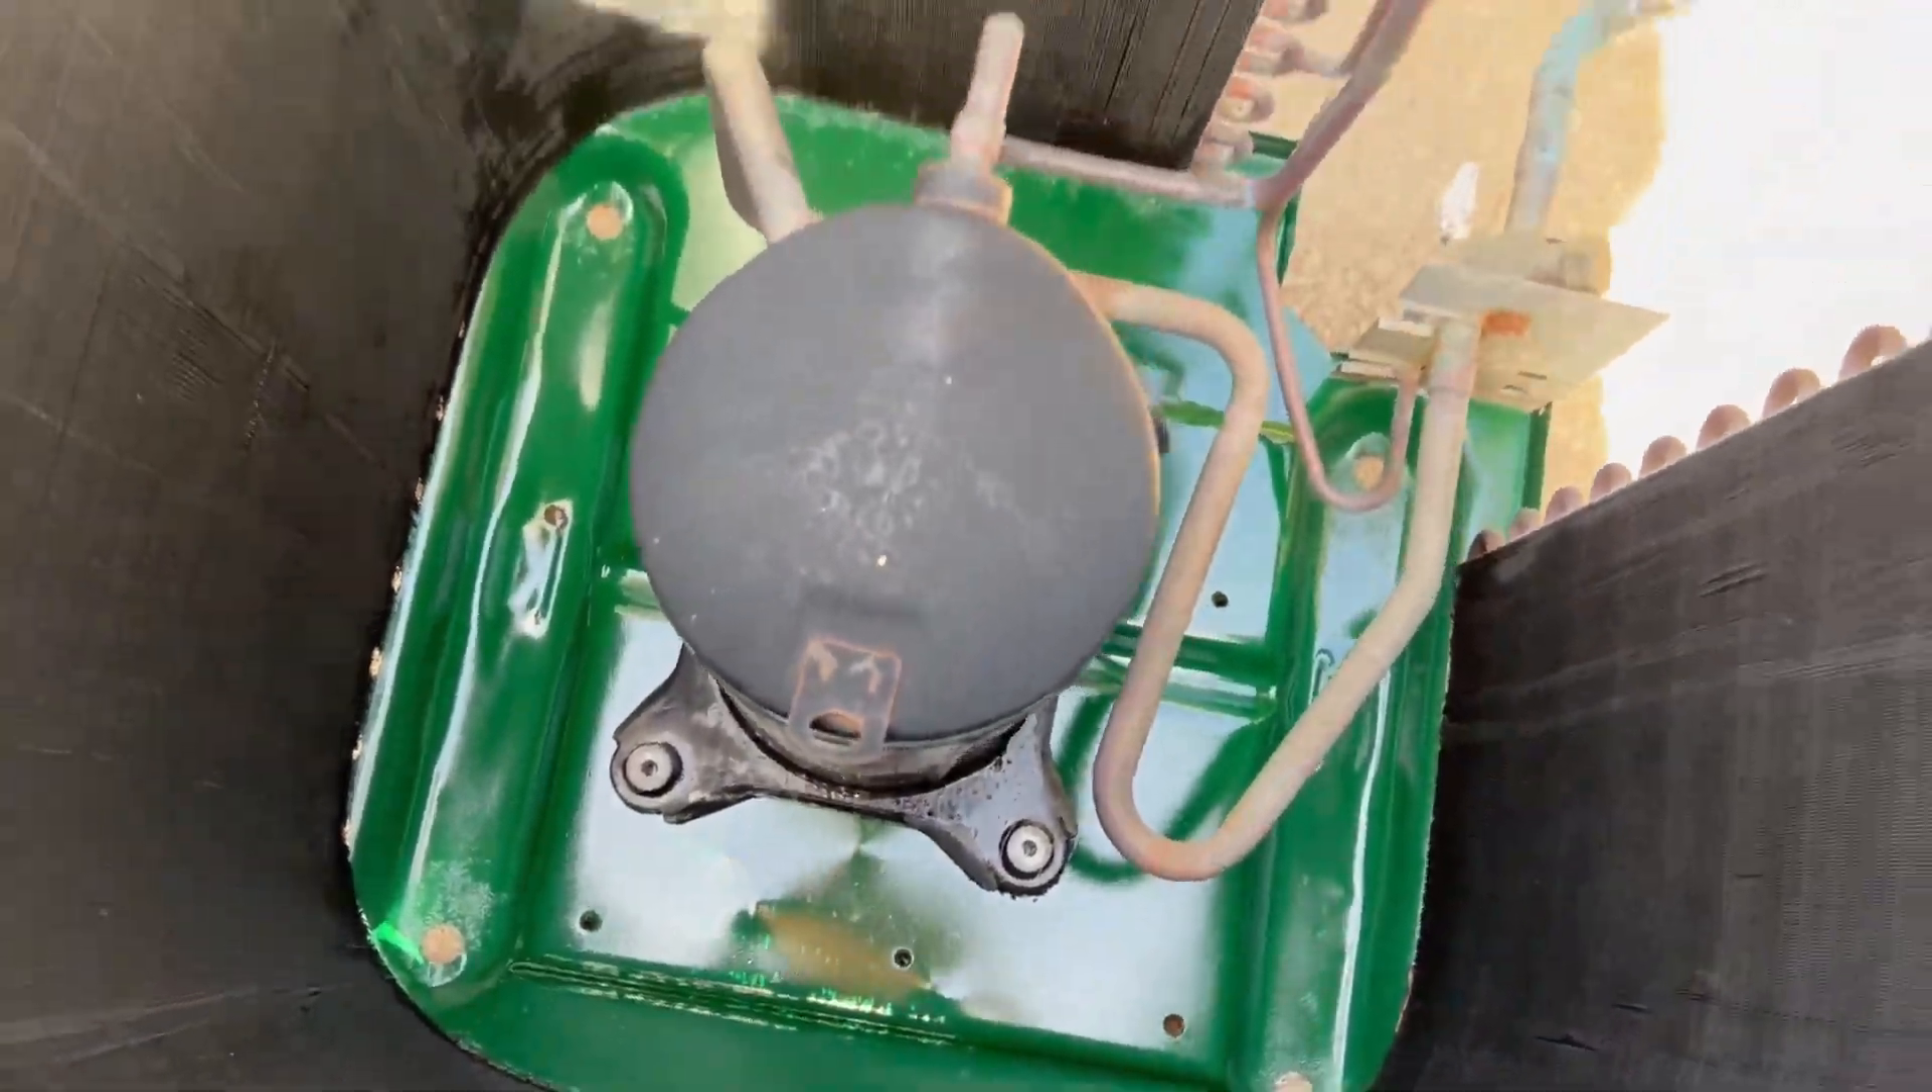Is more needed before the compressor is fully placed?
No.